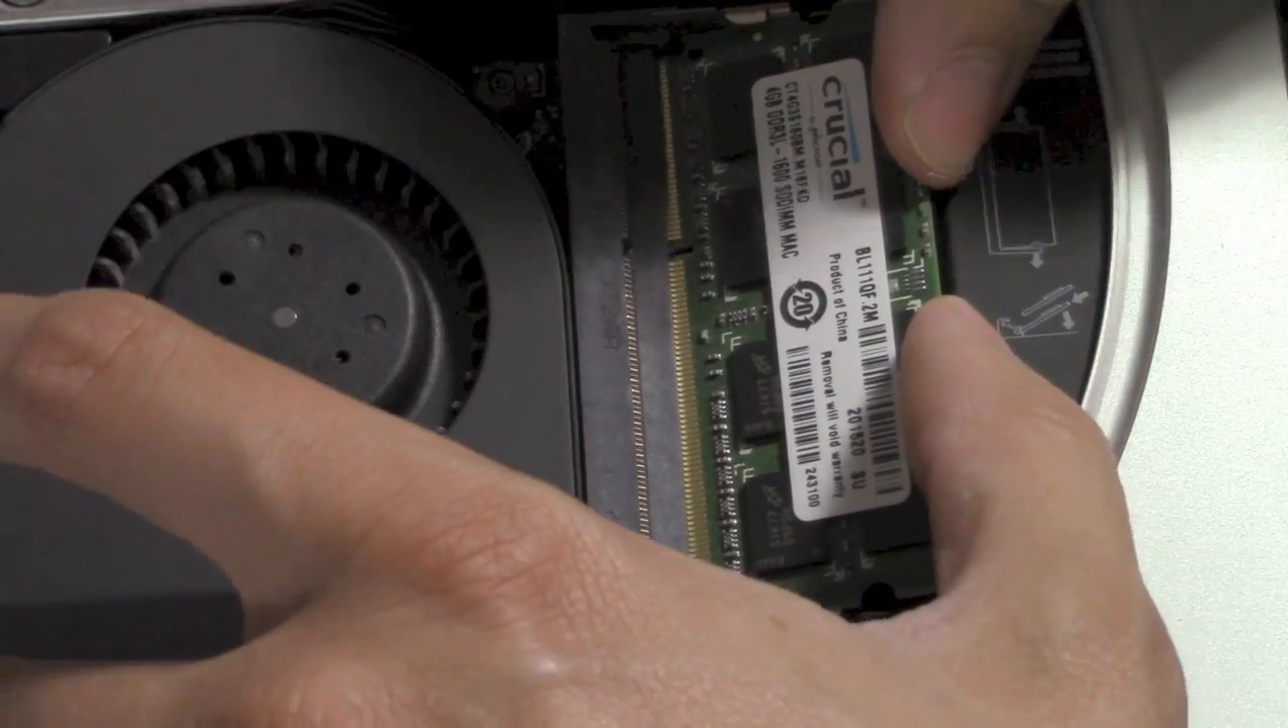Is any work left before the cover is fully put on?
Yes.